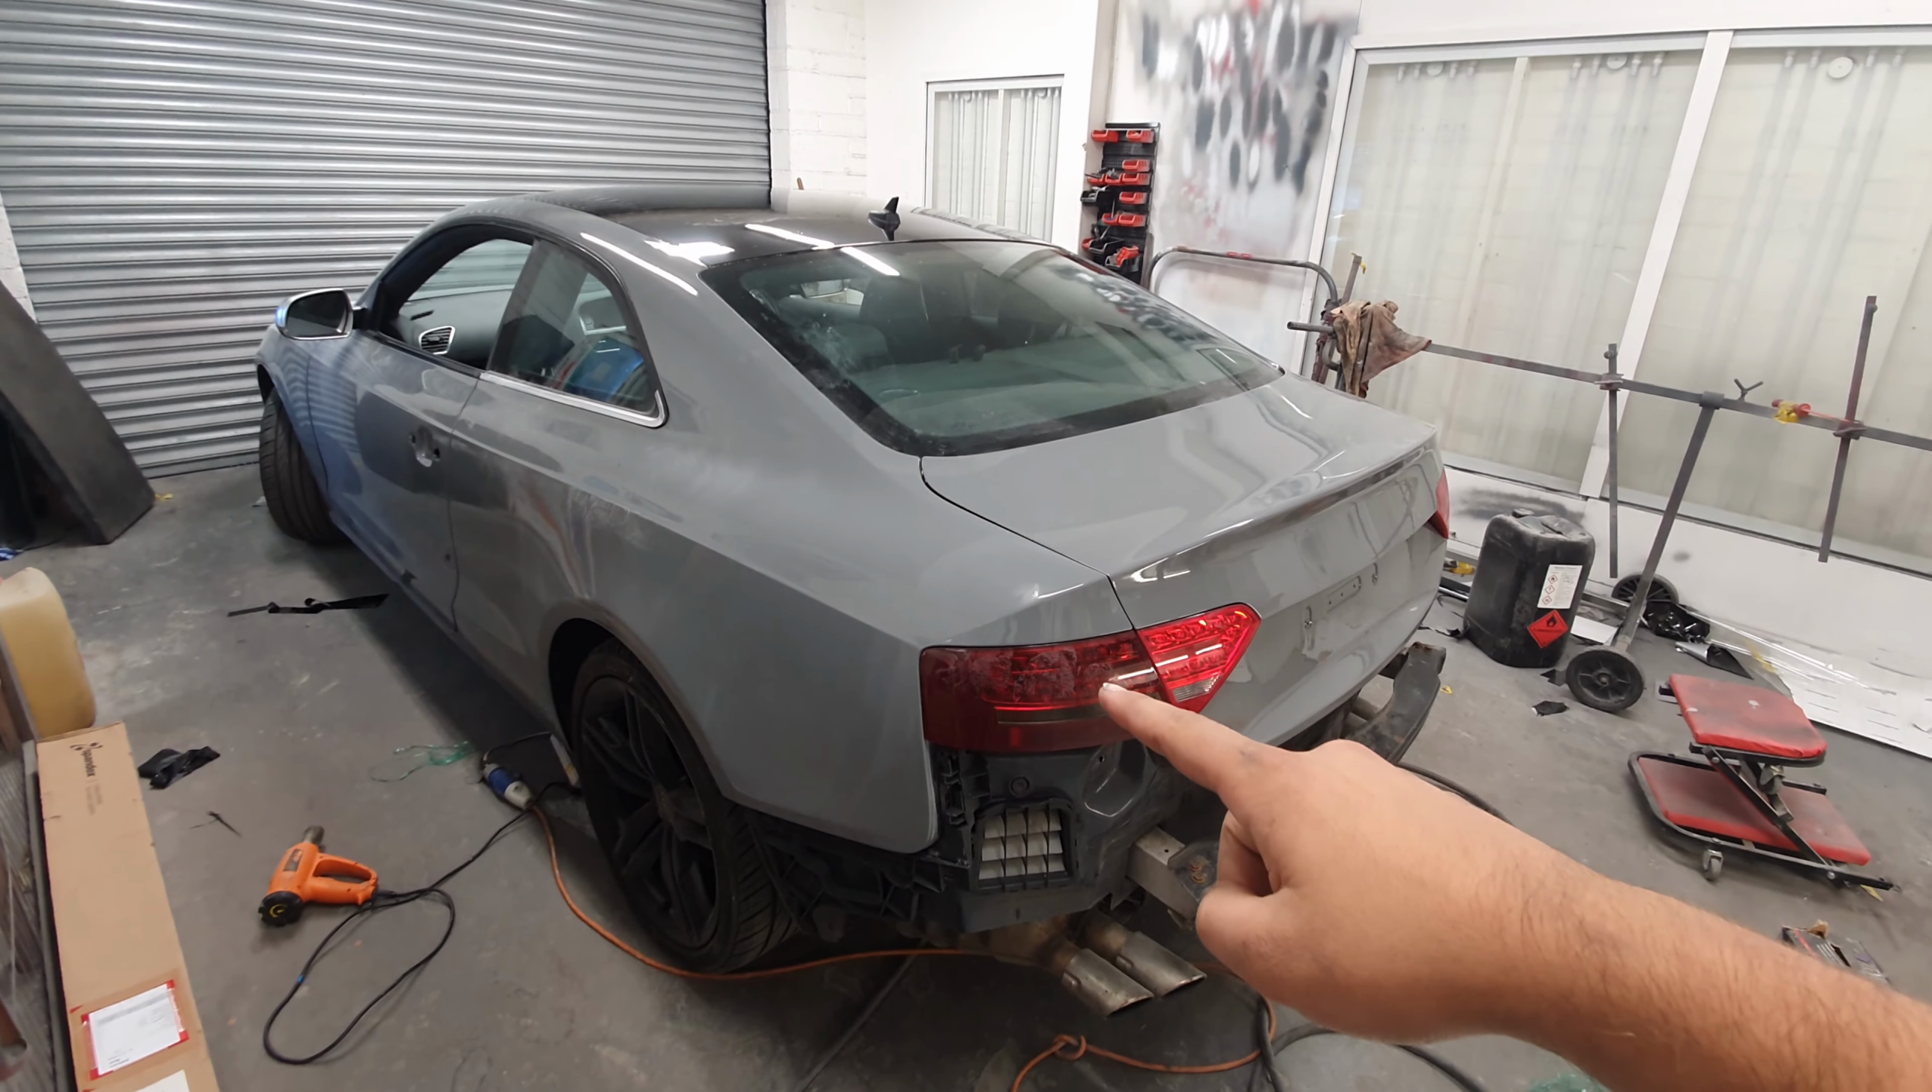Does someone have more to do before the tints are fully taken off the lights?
Yes.